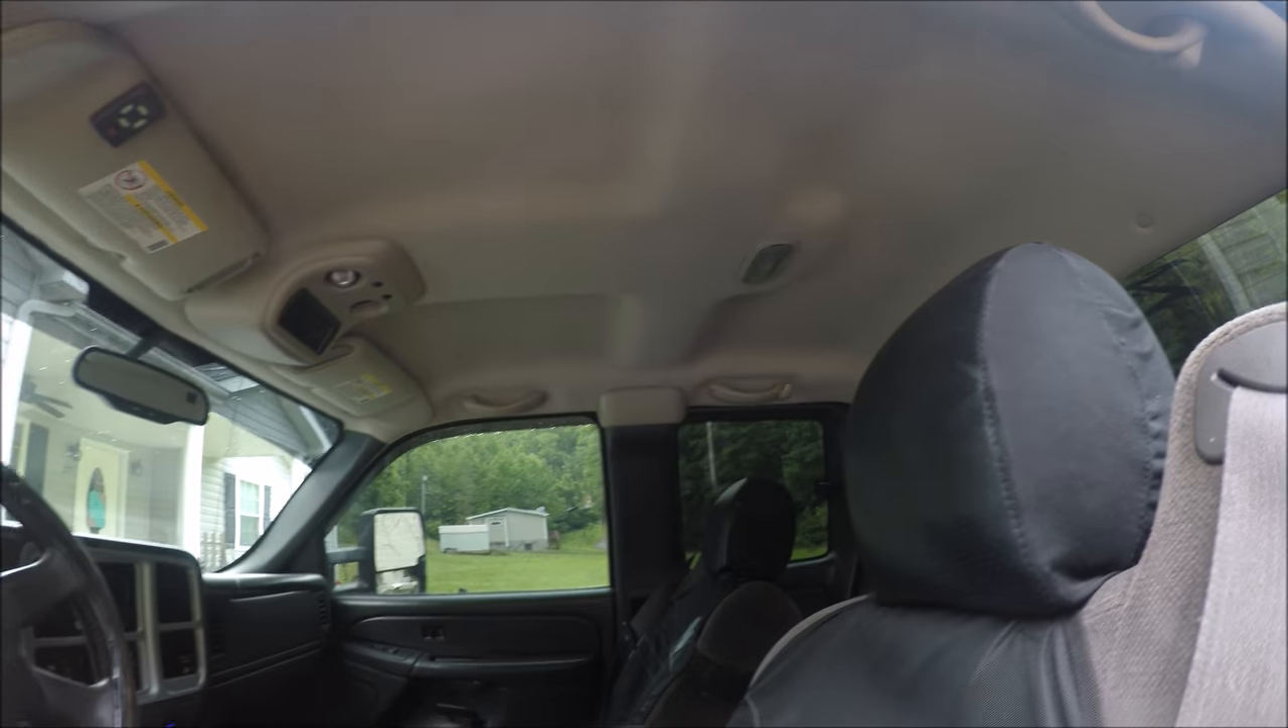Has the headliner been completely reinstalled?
Yes.